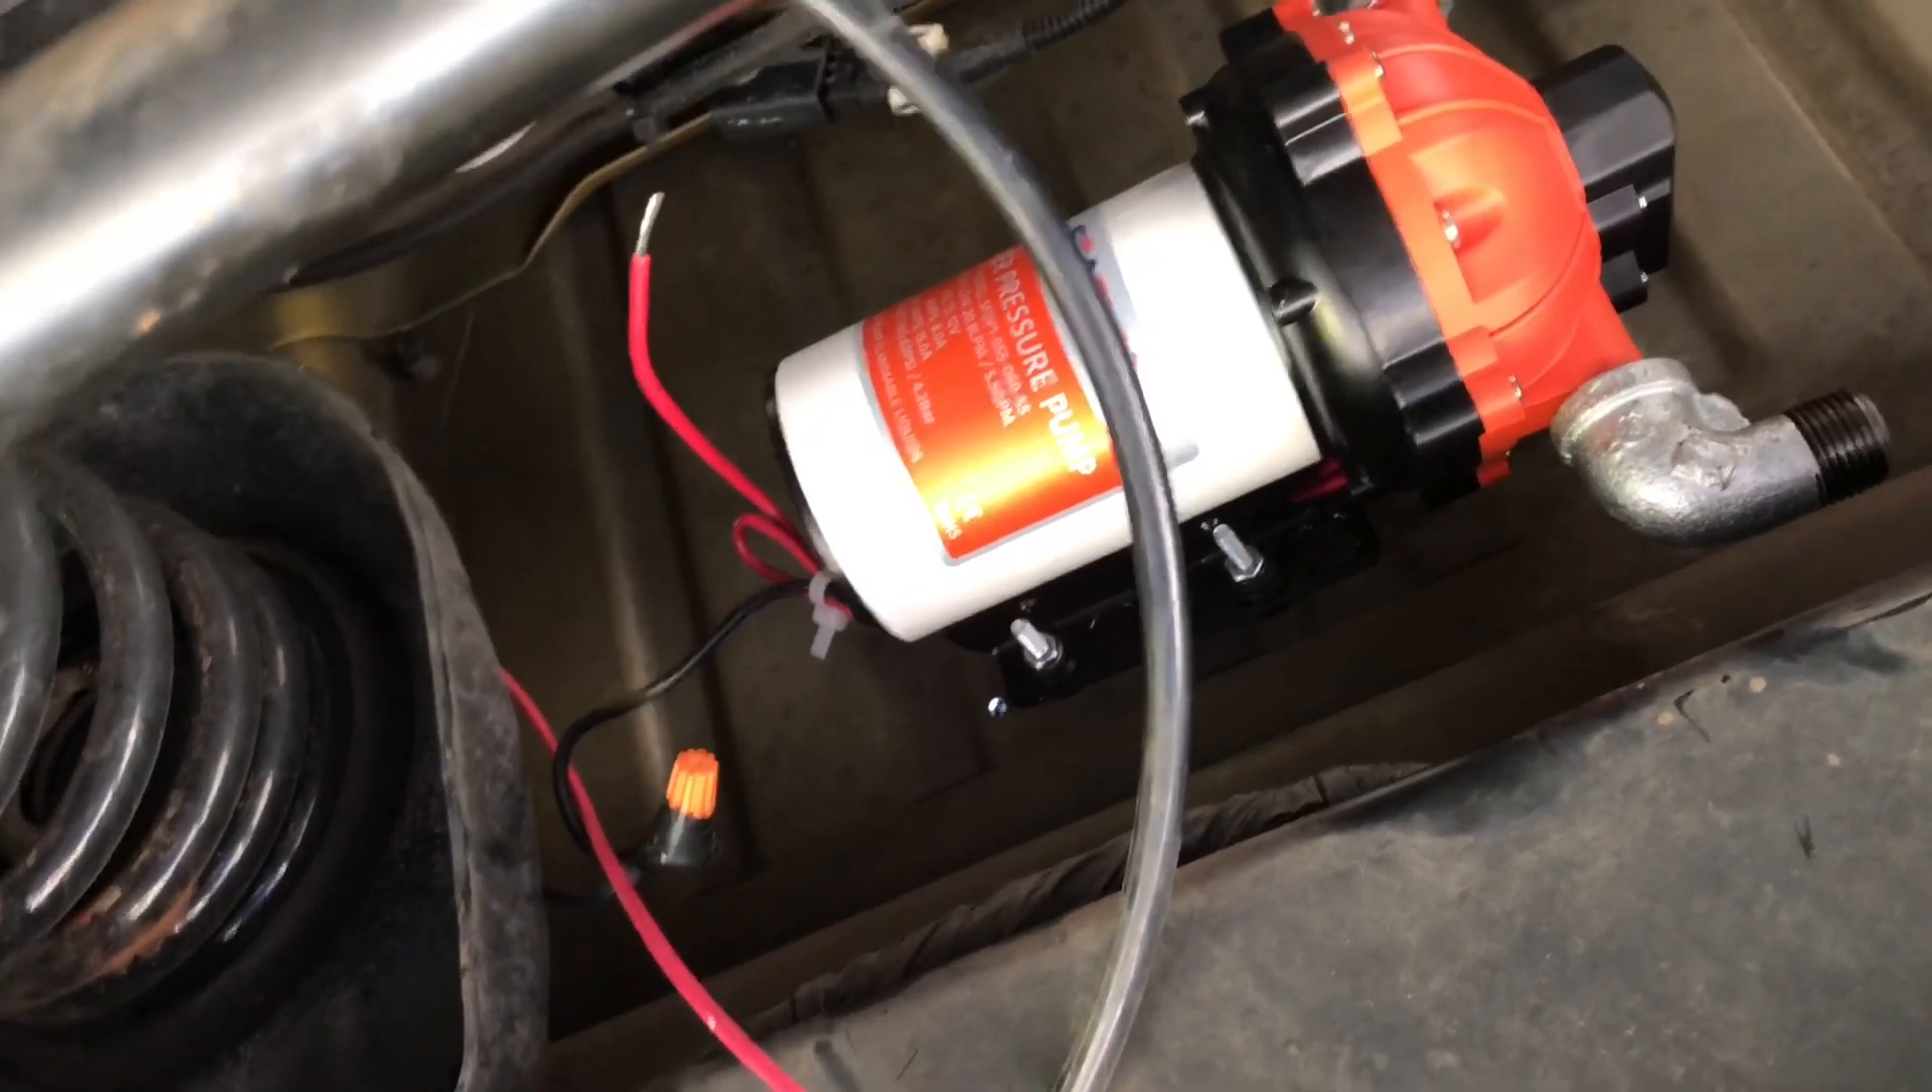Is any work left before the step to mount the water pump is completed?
No.